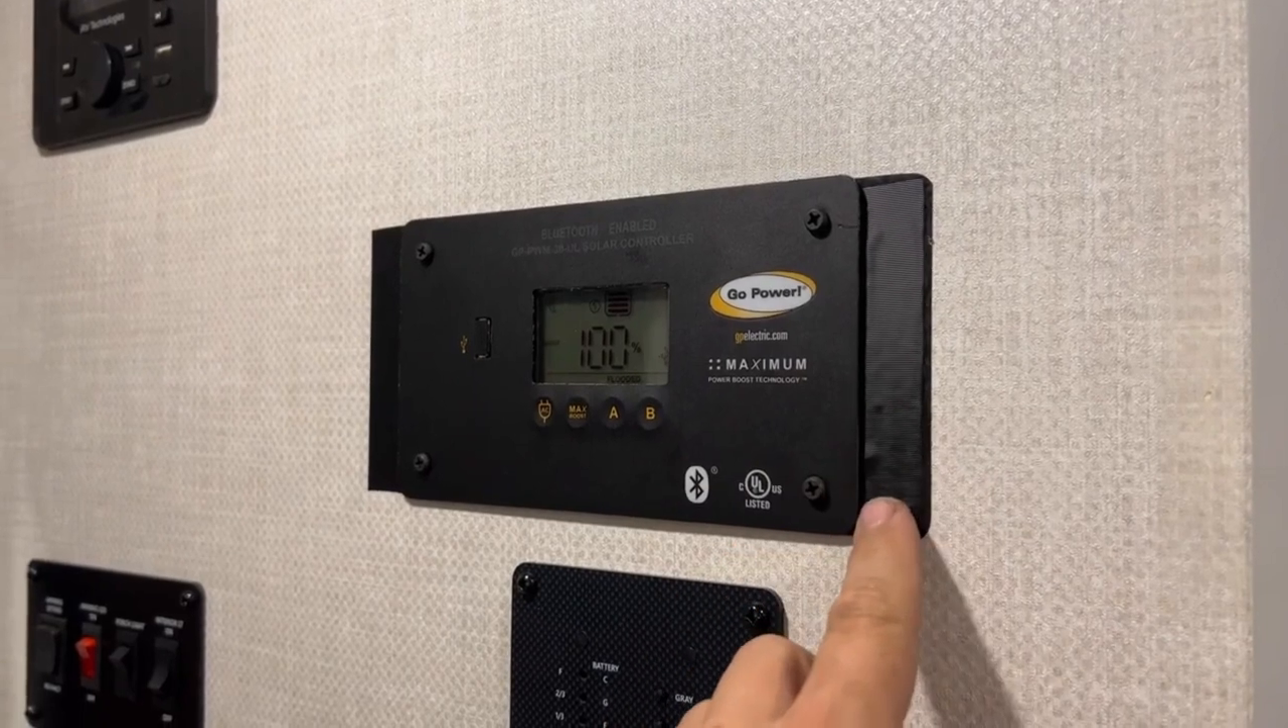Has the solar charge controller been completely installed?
Yes.